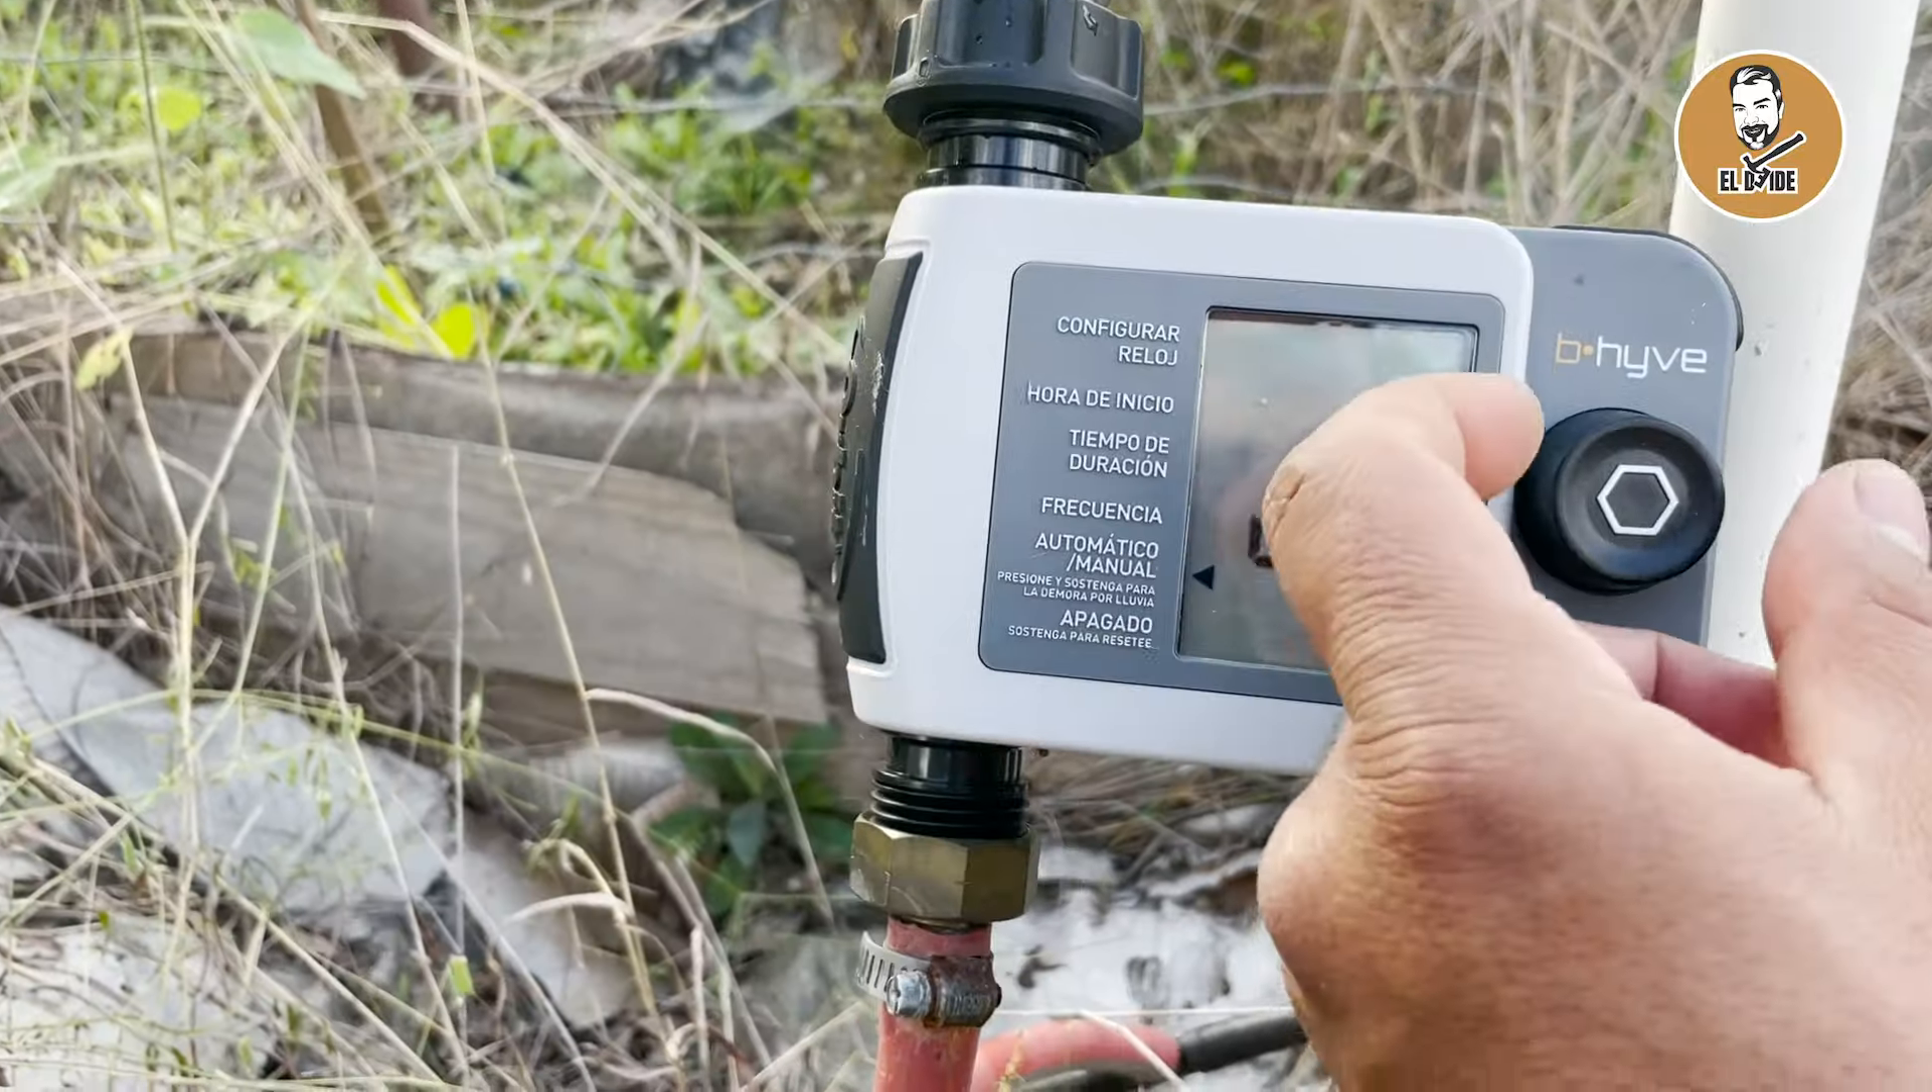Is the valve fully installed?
Yes.